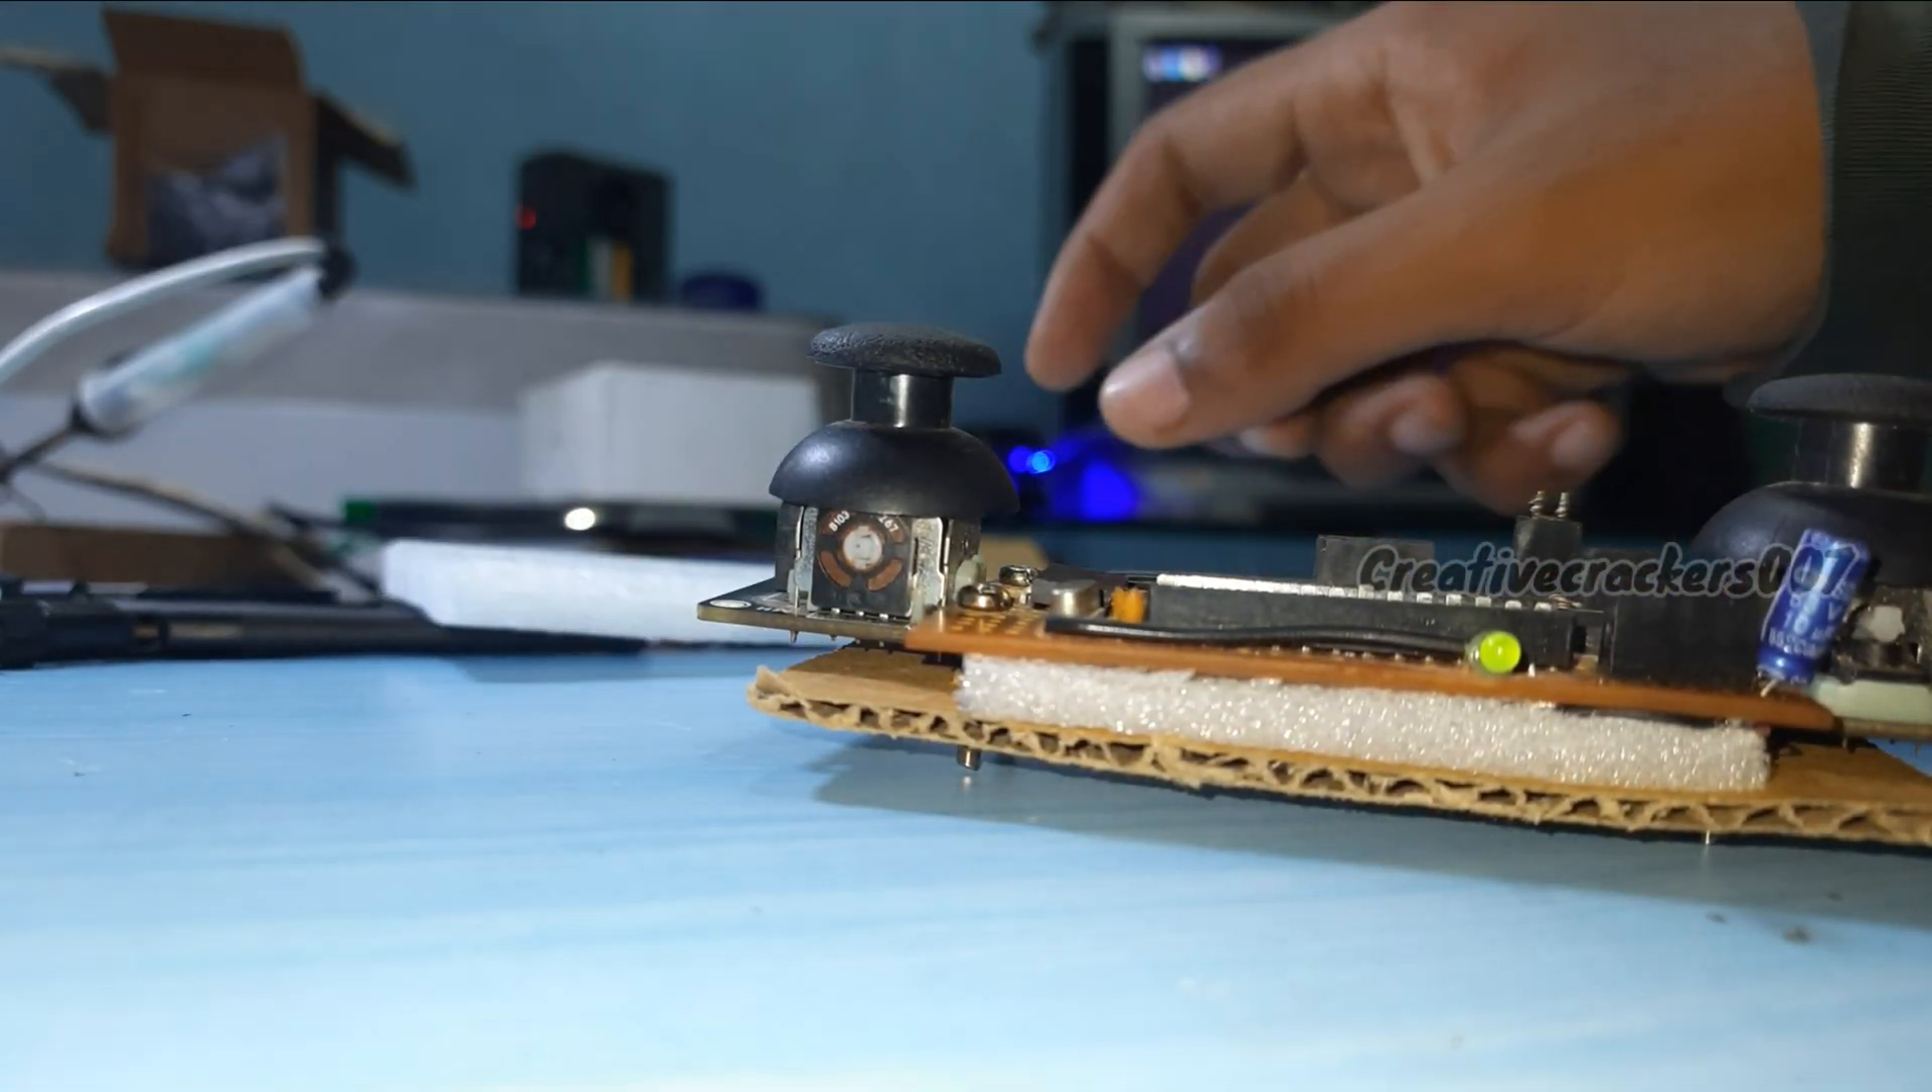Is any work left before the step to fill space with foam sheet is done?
No.